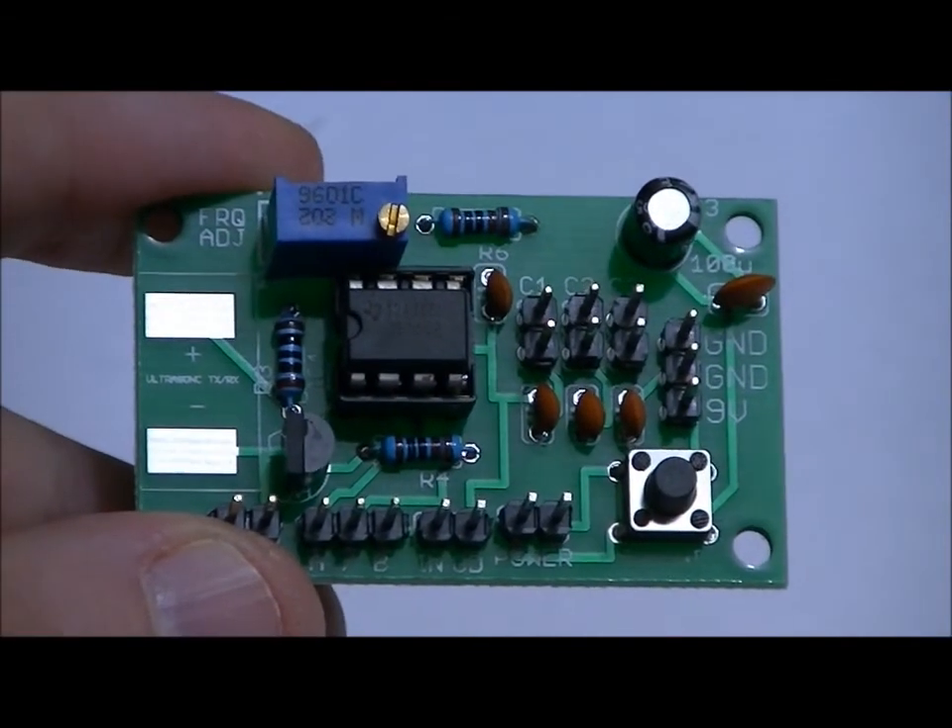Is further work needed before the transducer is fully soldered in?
Yes.